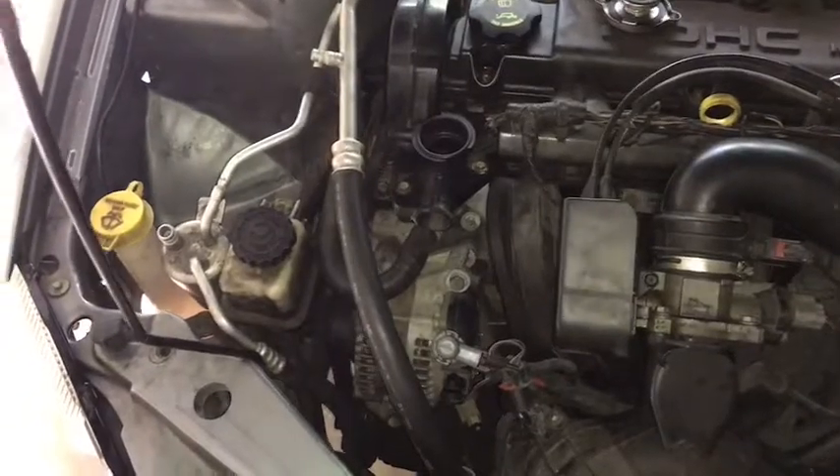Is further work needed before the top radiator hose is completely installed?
Yes.